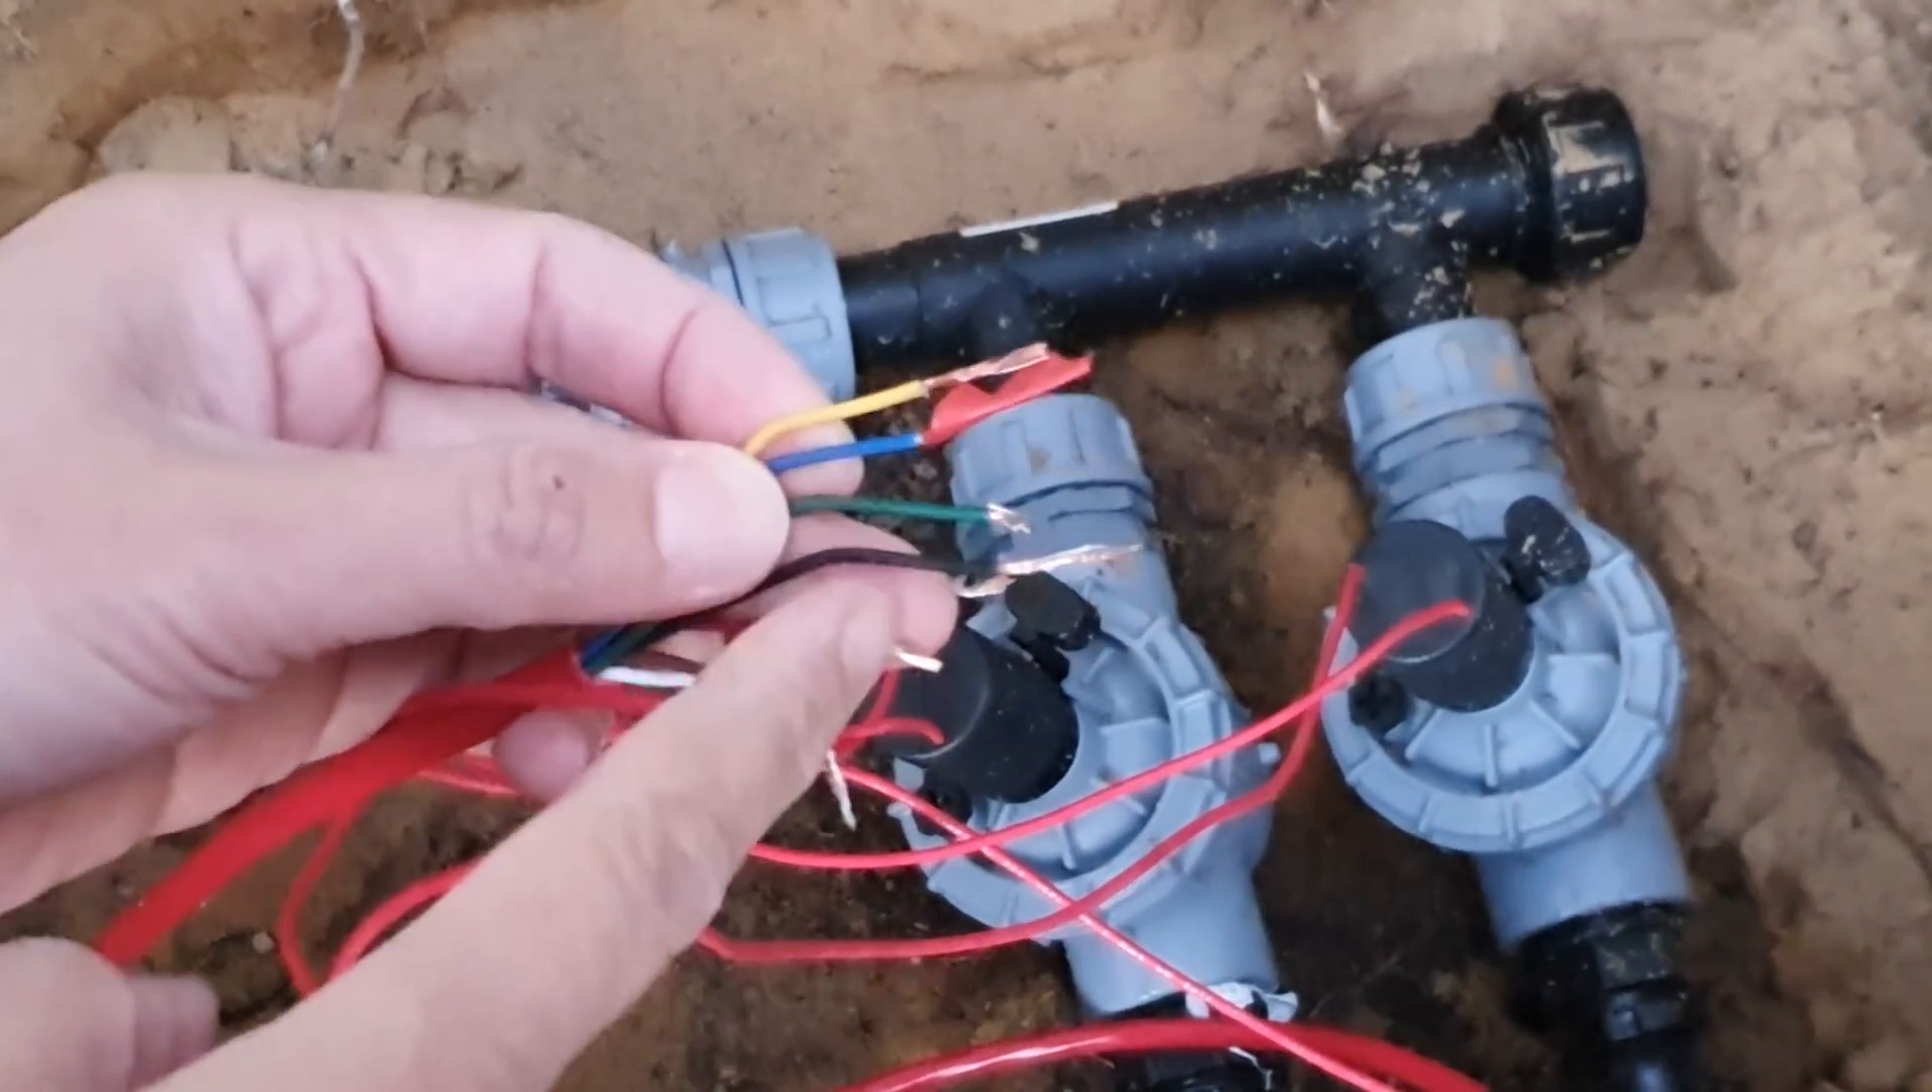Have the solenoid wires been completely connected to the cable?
No.